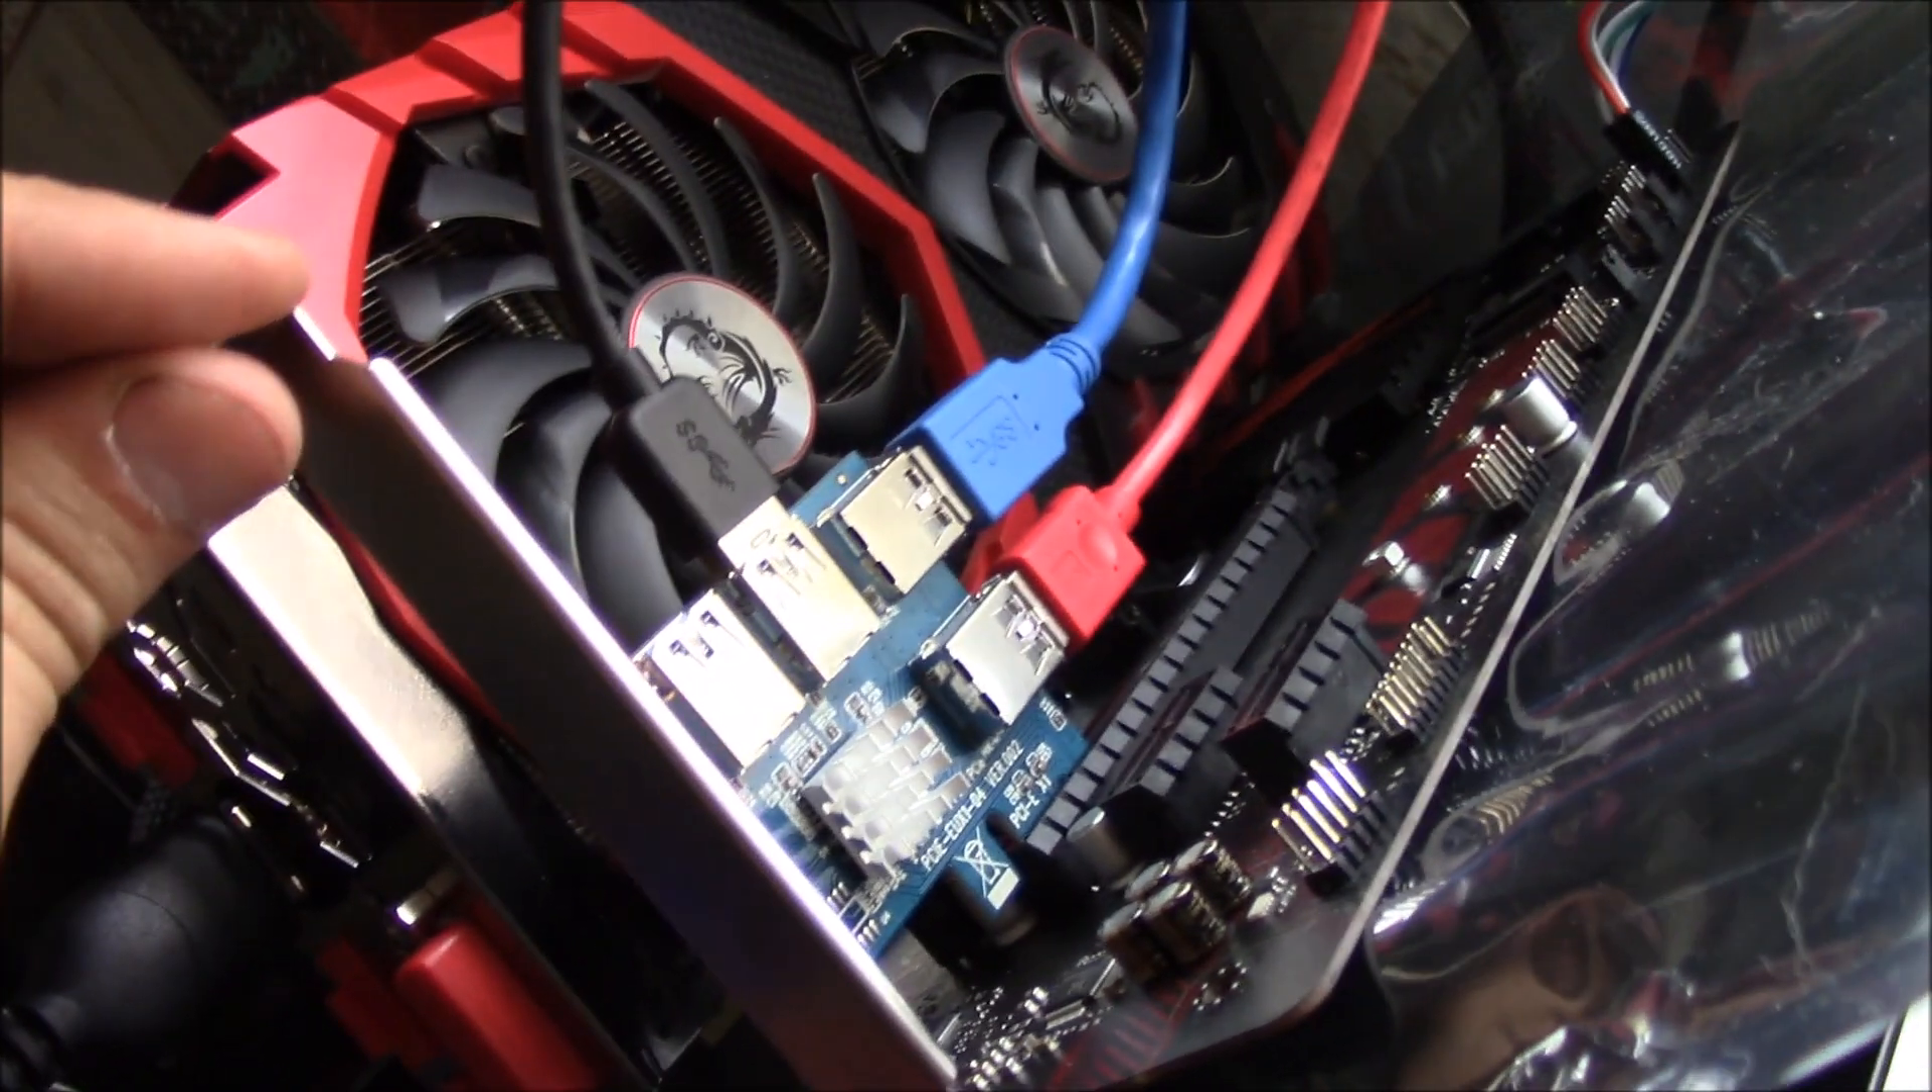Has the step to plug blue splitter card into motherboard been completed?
Yes.